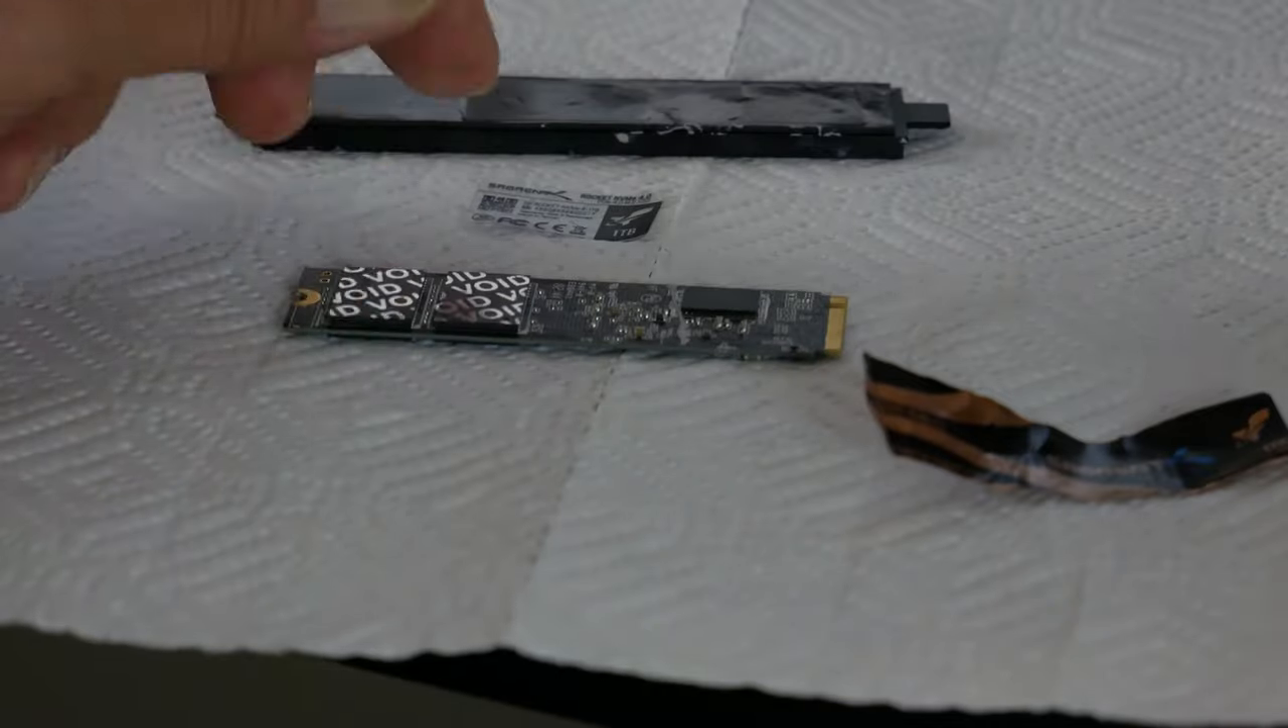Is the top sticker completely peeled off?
Yes.